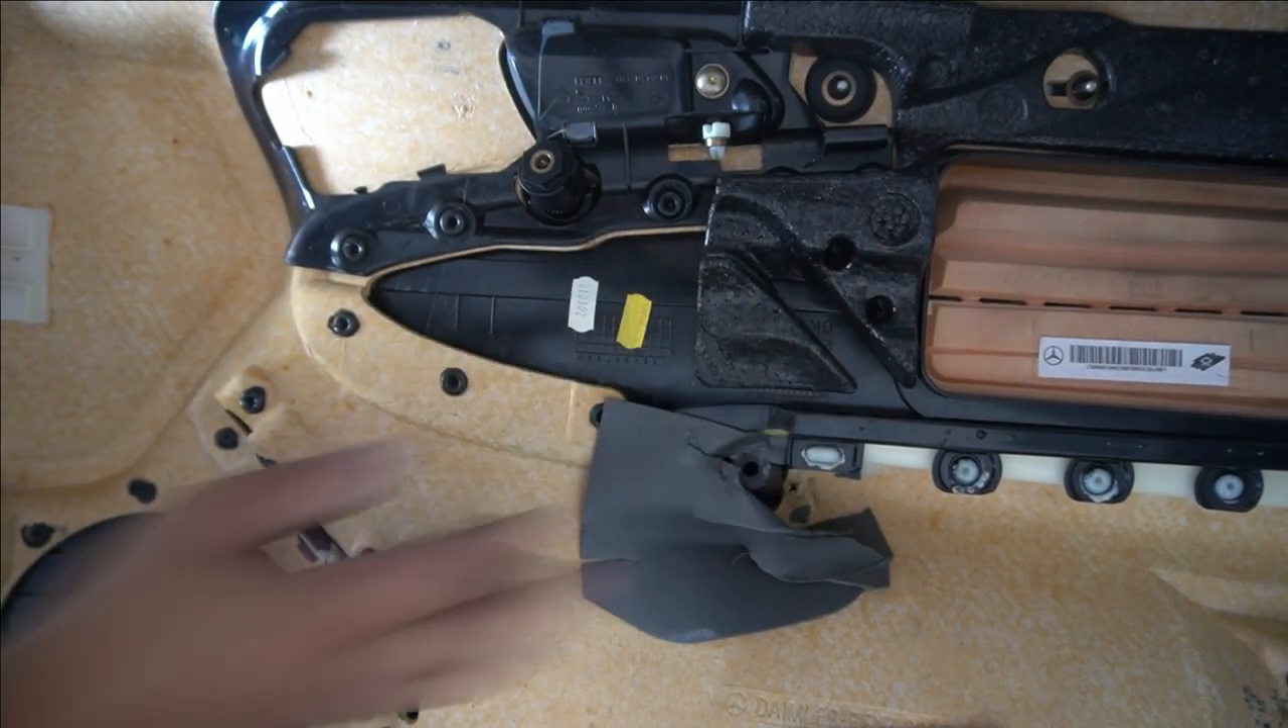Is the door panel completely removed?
Yes.